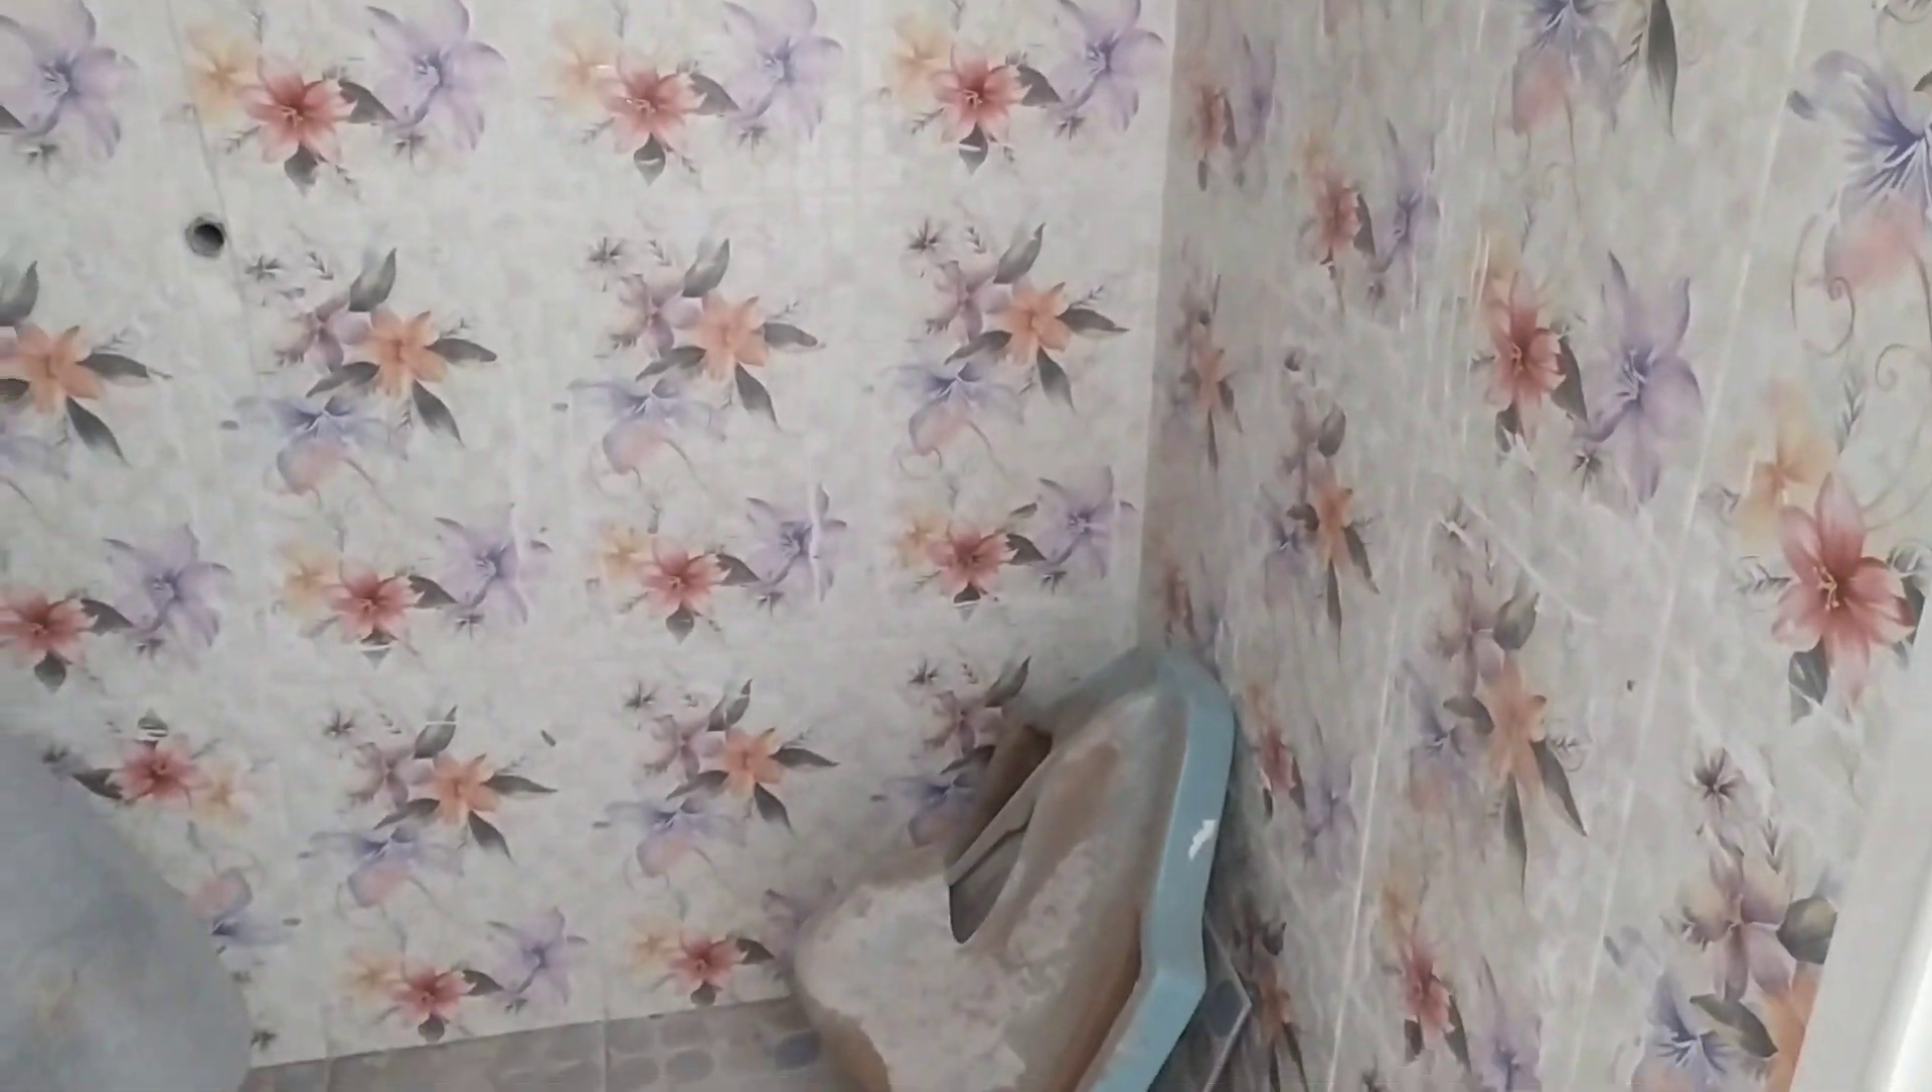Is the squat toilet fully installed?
No.